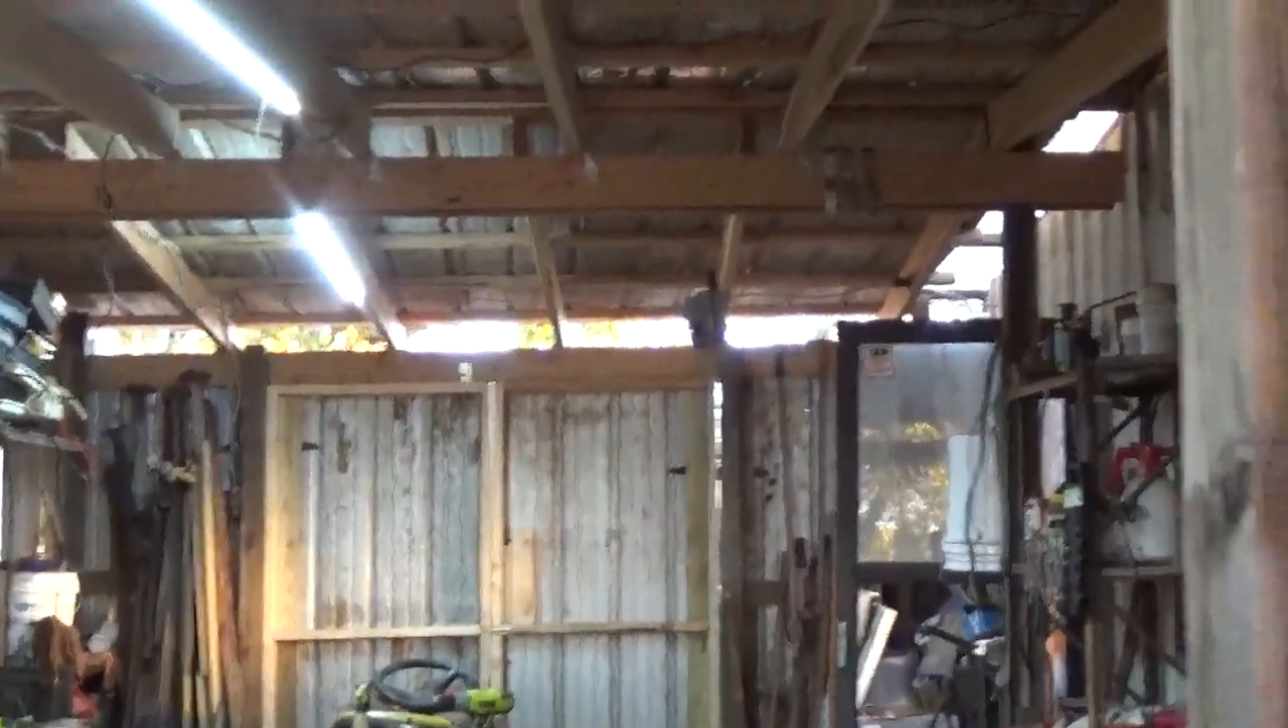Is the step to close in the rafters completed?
No.